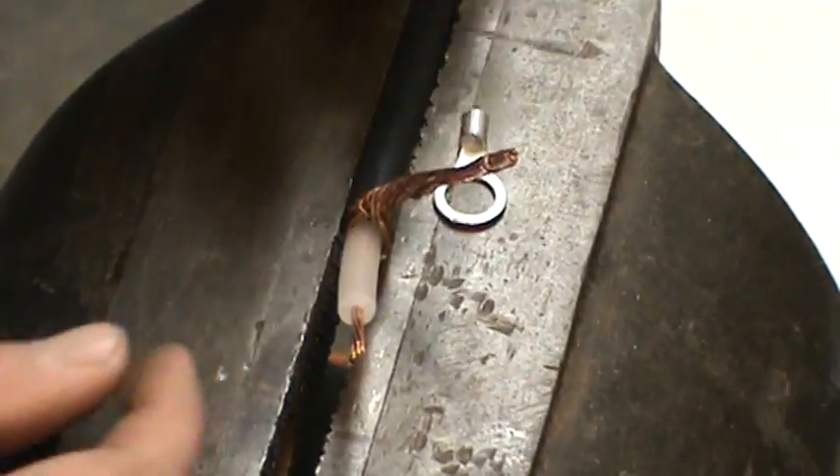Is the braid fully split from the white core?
Yes.